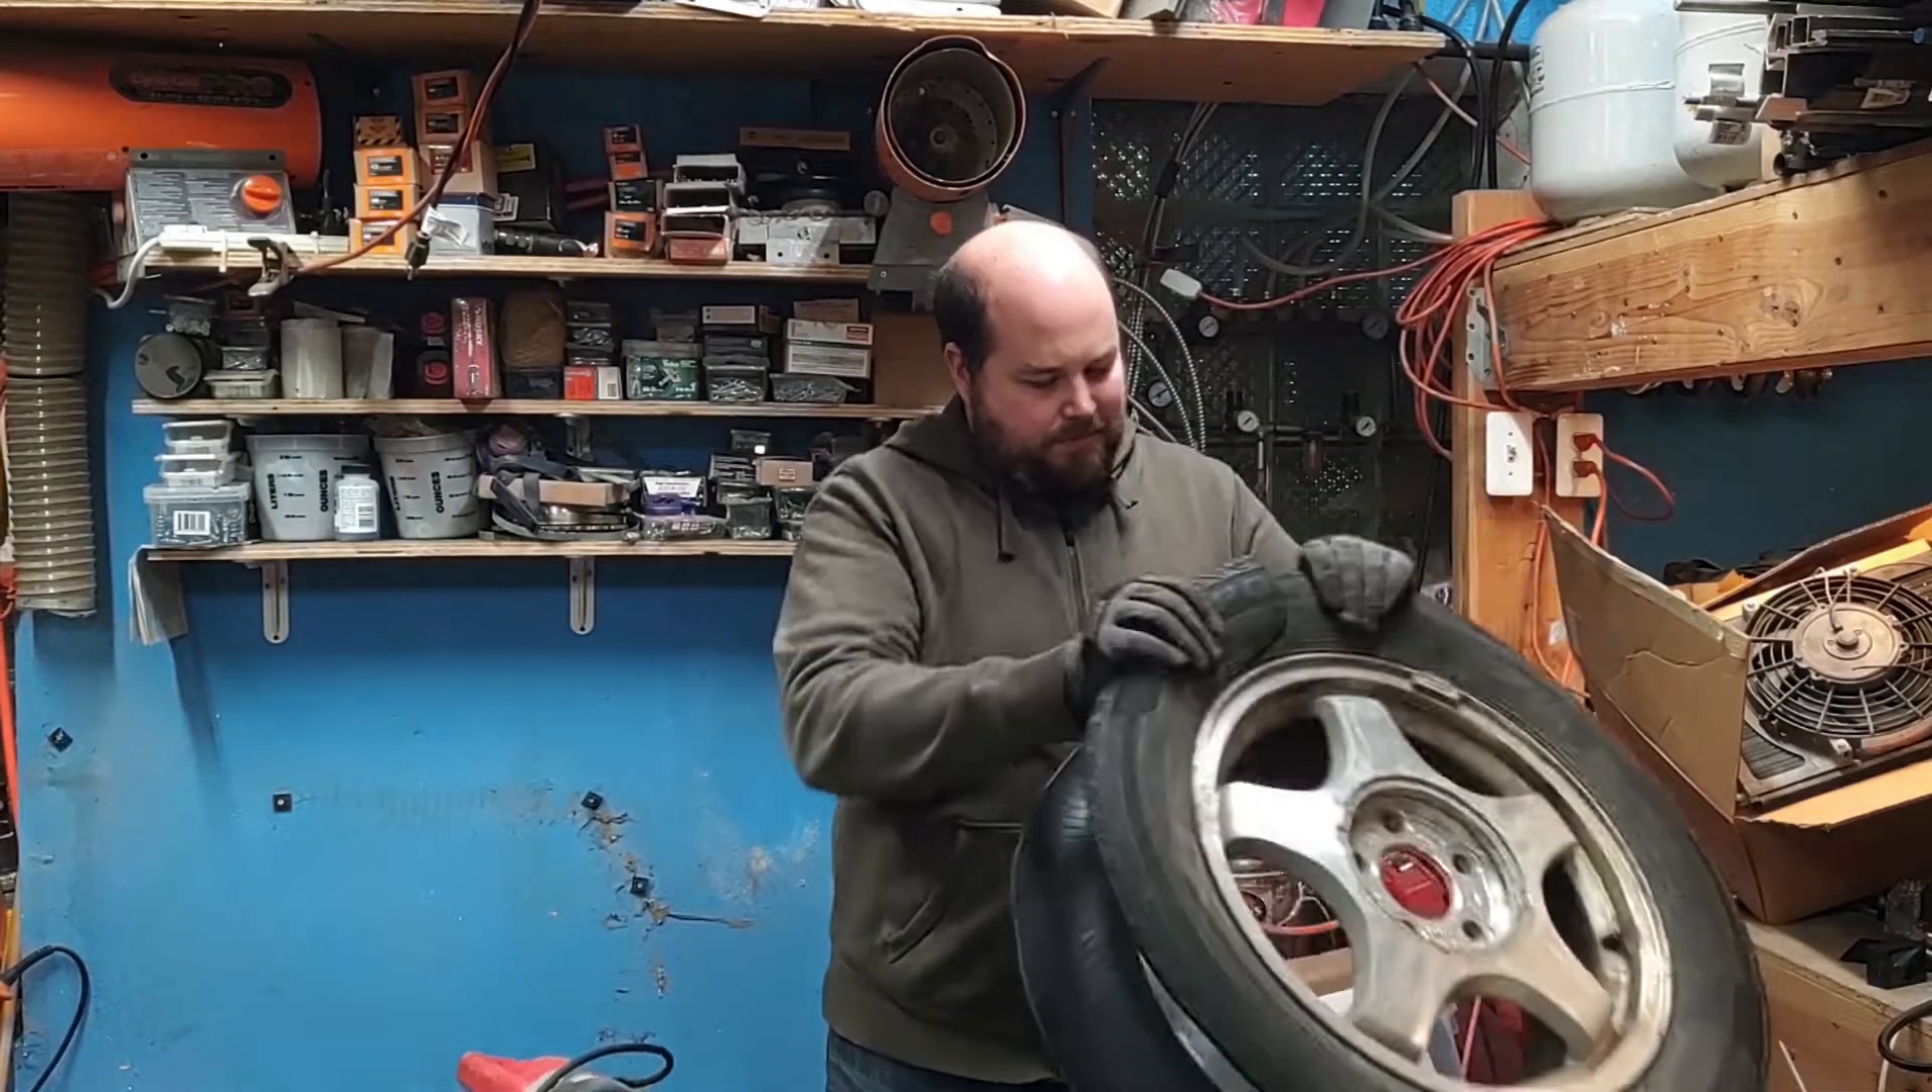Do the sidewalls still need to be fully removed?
Yes.